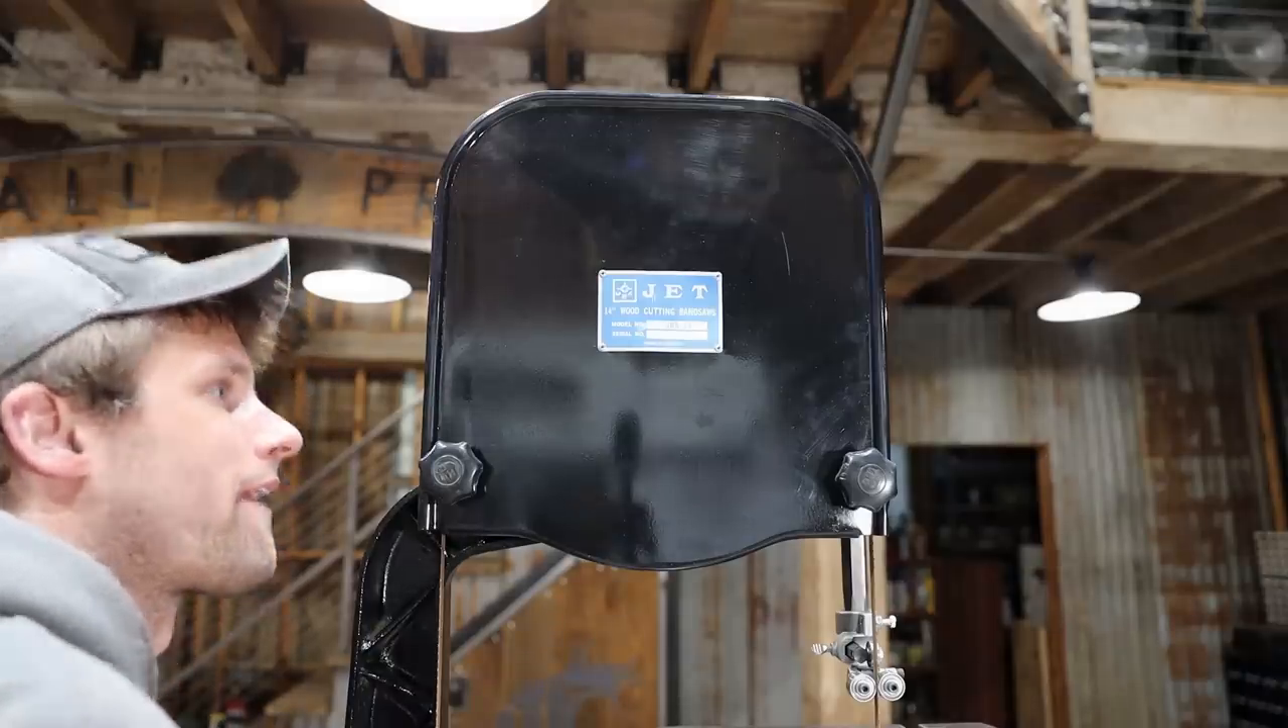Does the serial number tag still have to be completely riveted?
No.